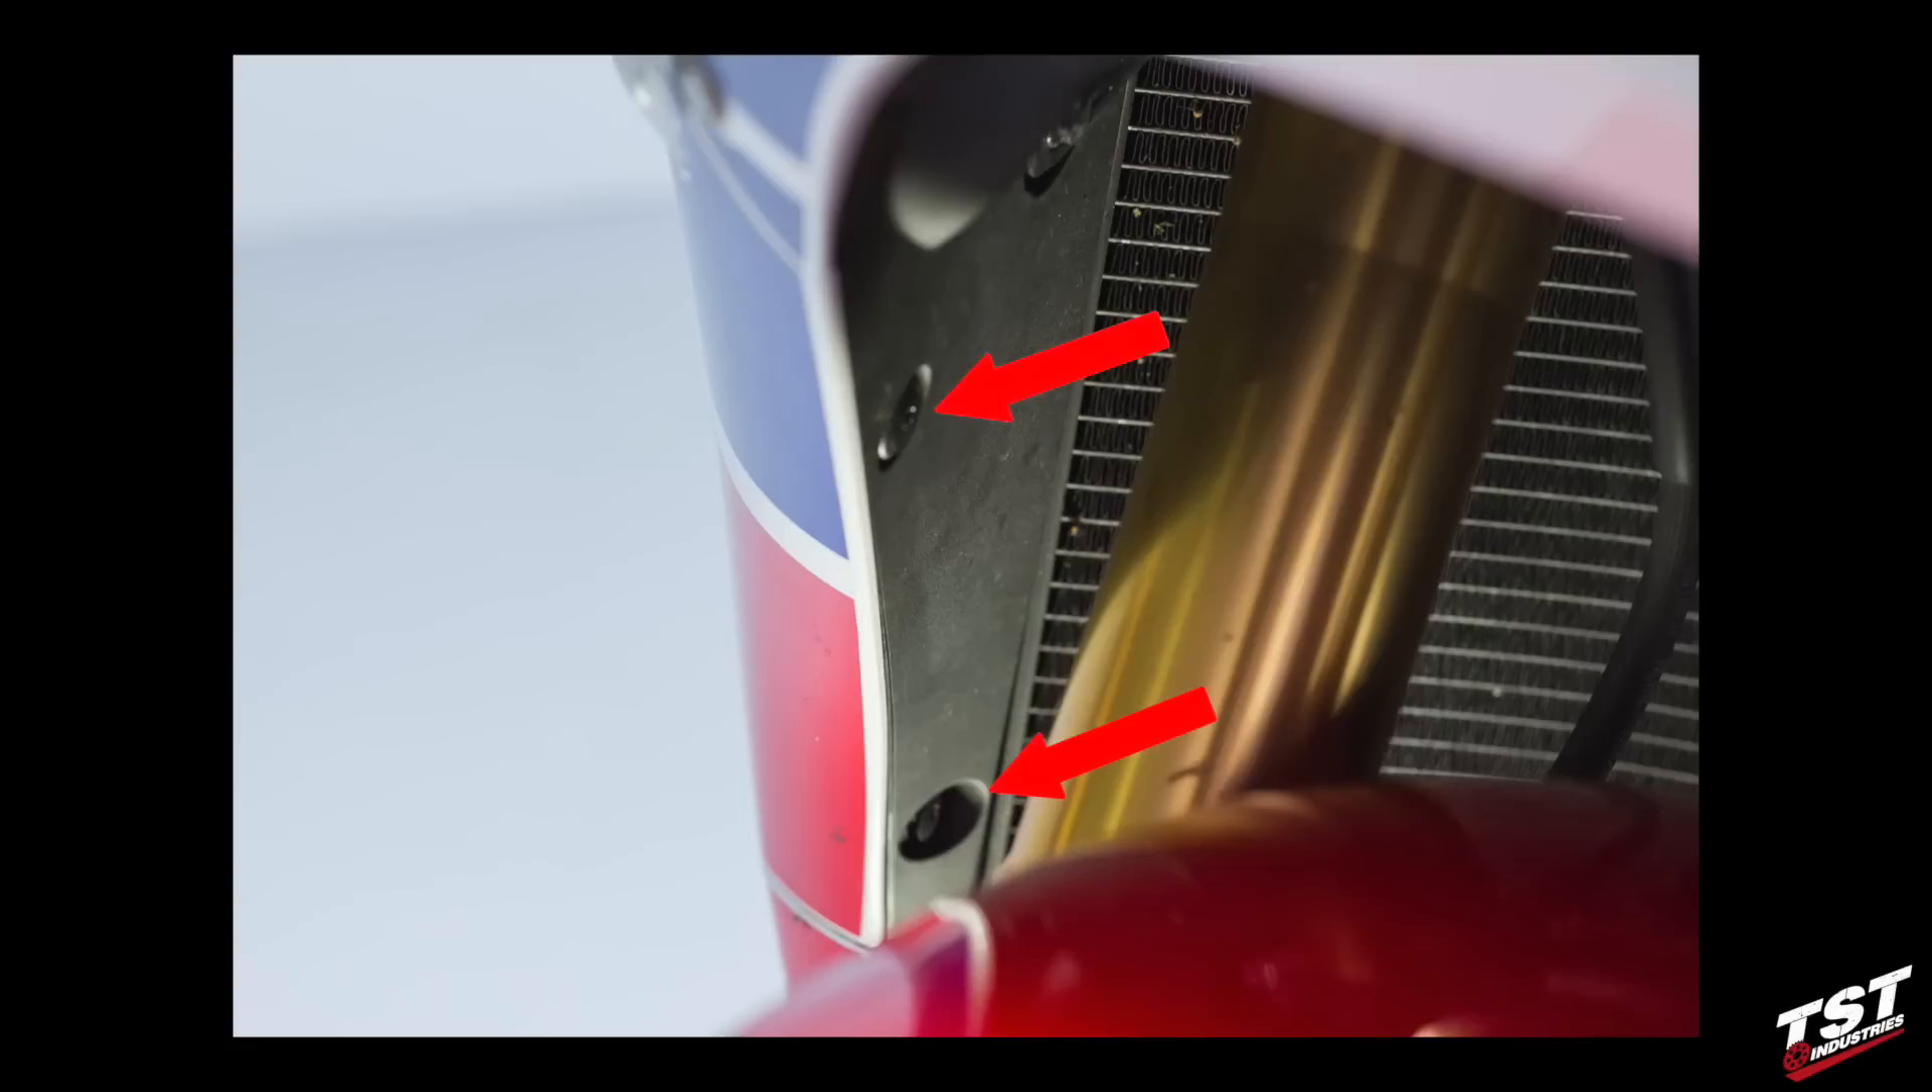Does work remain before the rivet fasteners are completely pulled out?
Yes.